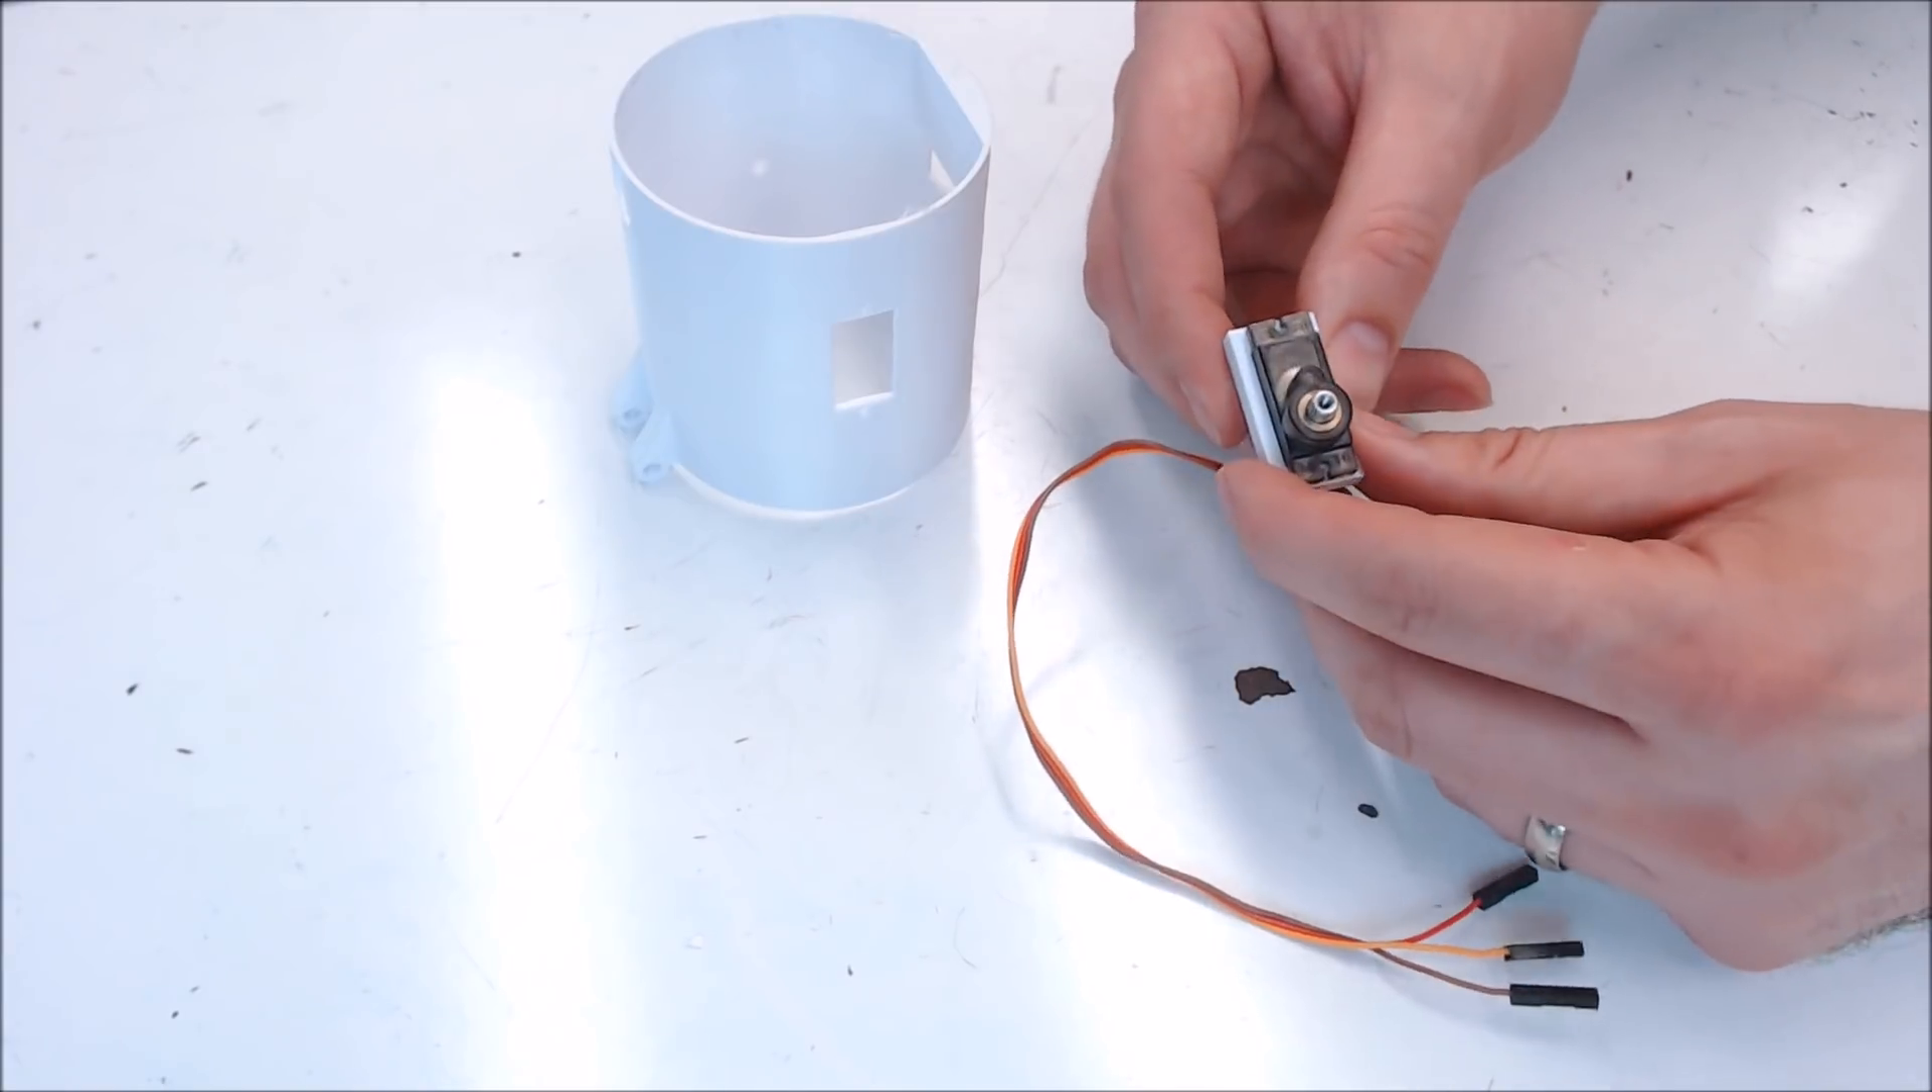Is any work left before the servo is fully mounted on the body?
Yes.